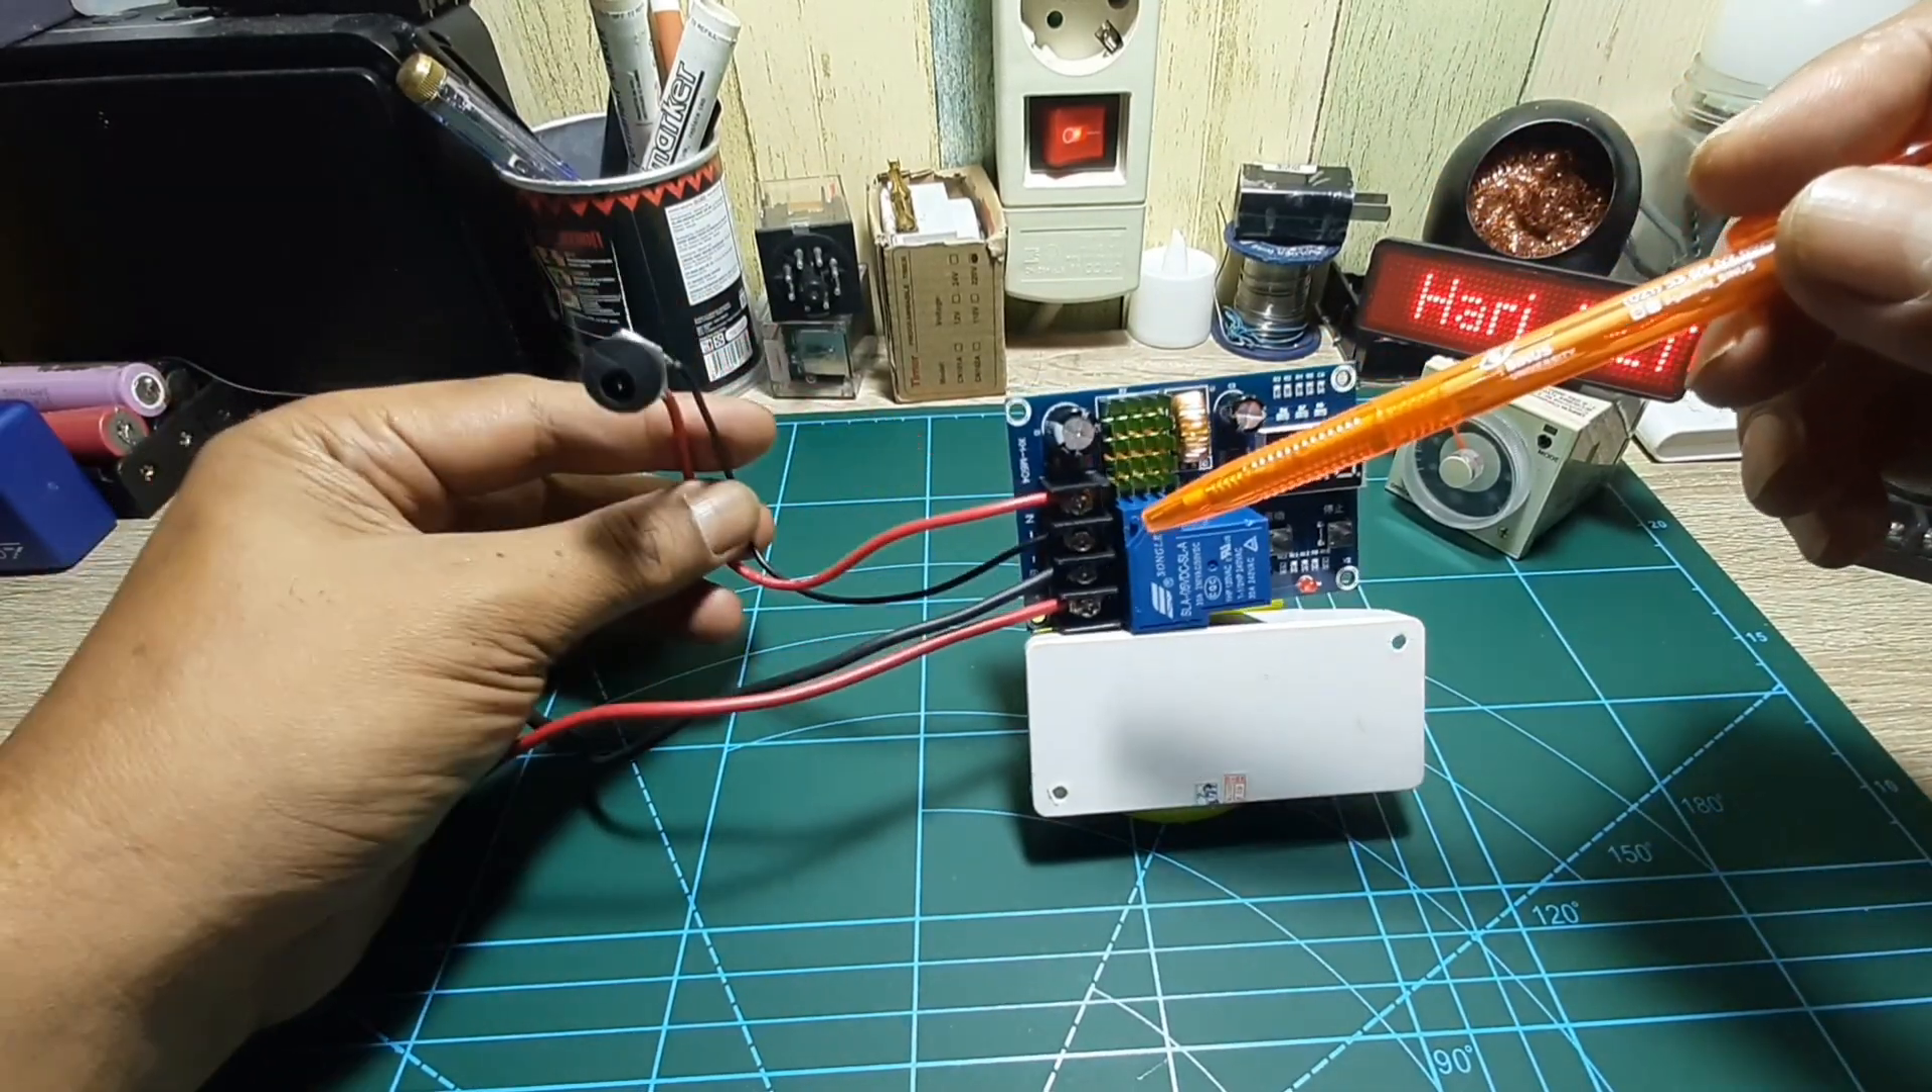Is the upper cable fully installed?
Yes.